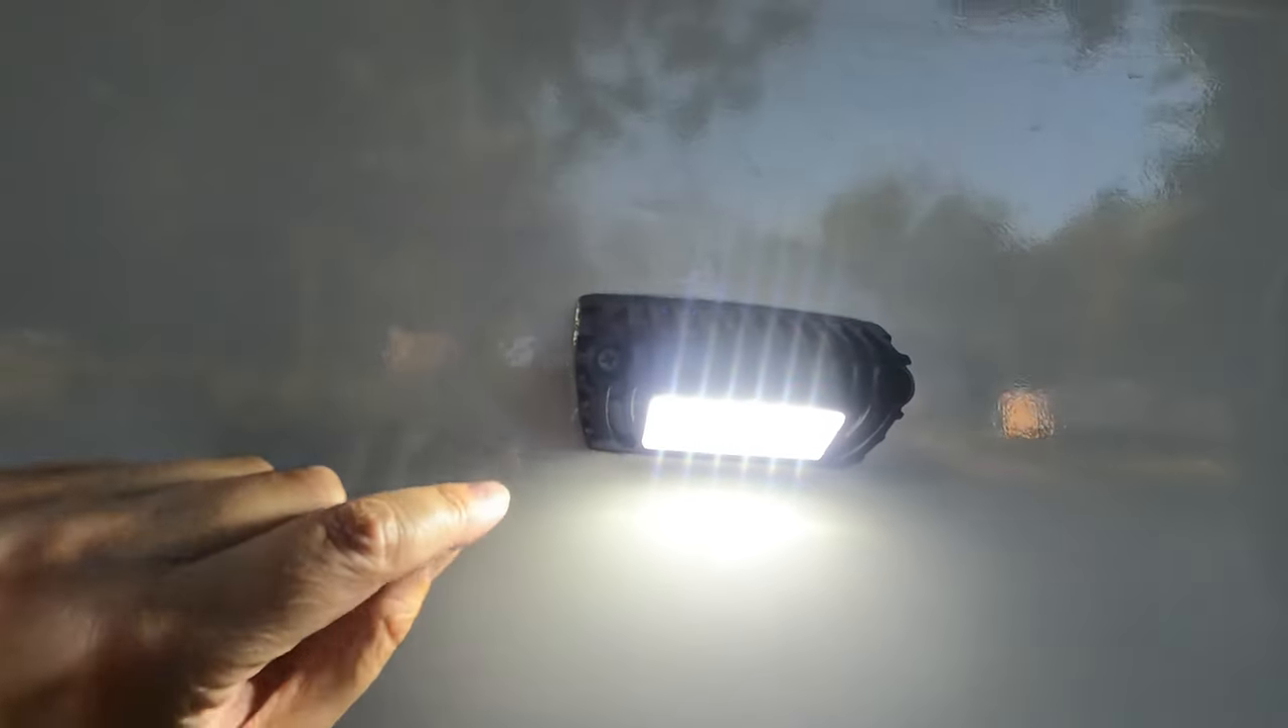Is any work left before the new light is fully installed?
No.